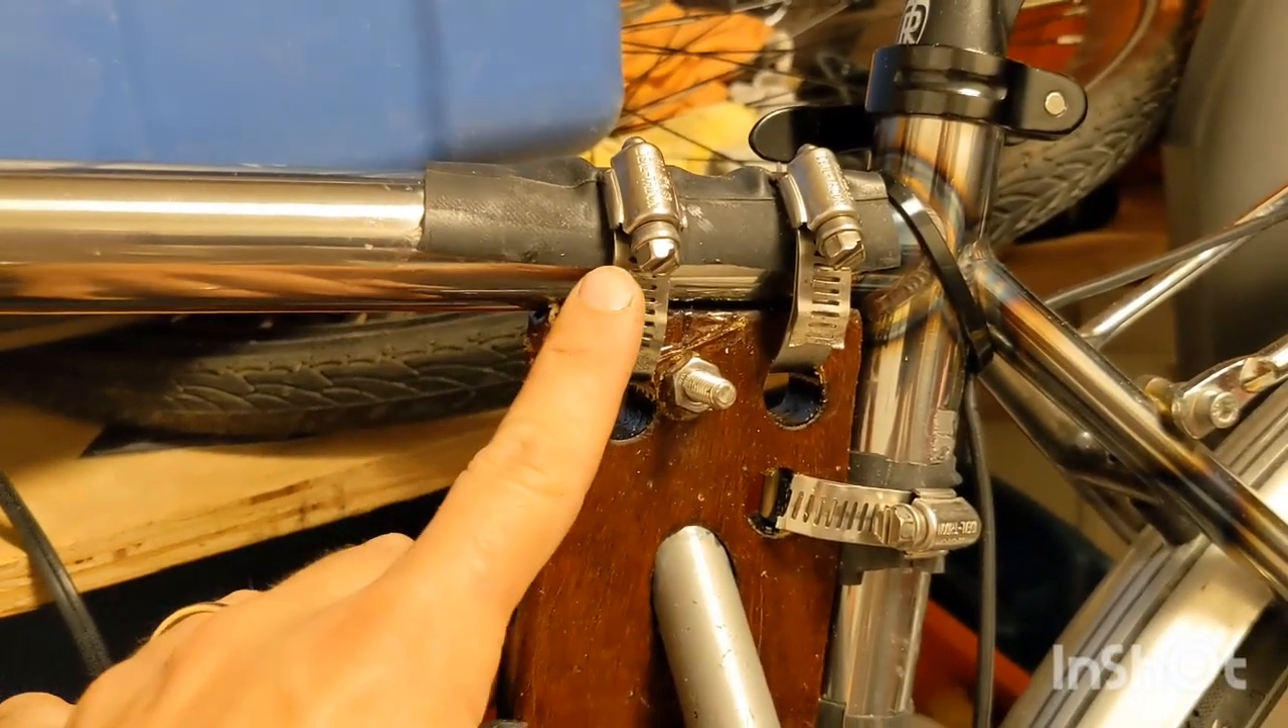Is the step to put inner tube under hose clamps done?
Yes.